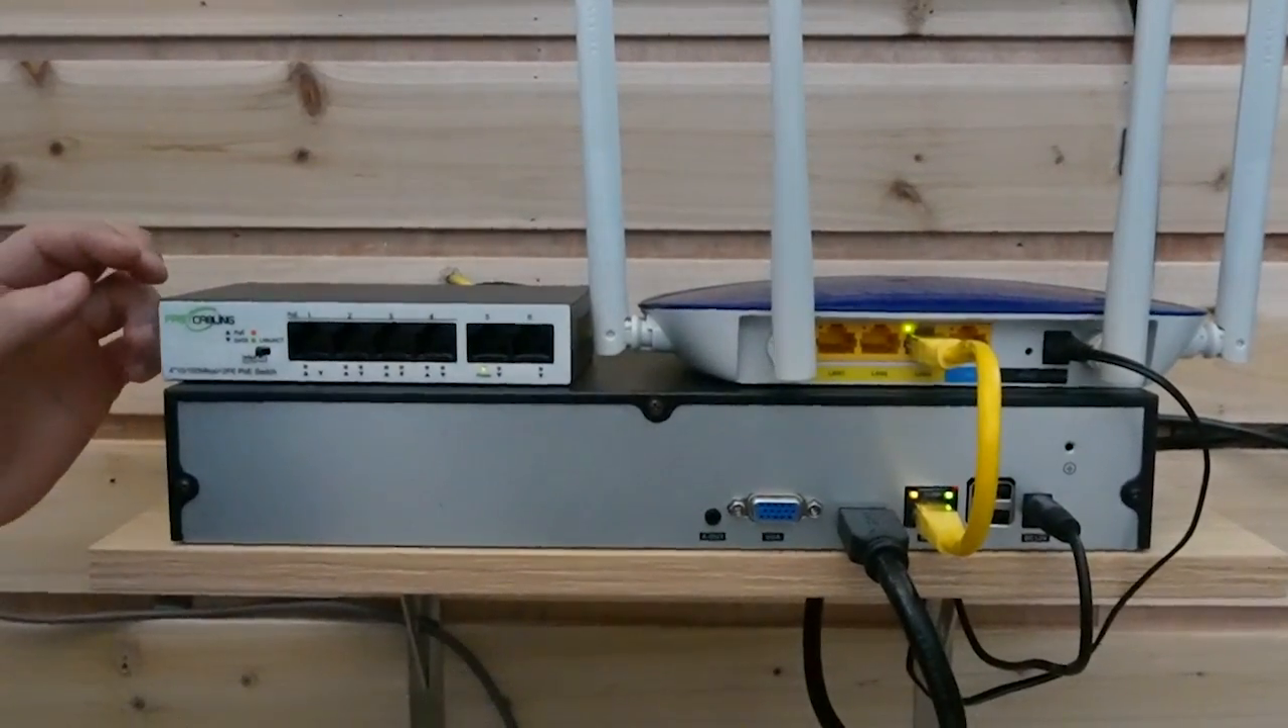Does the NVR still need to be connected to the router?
No.